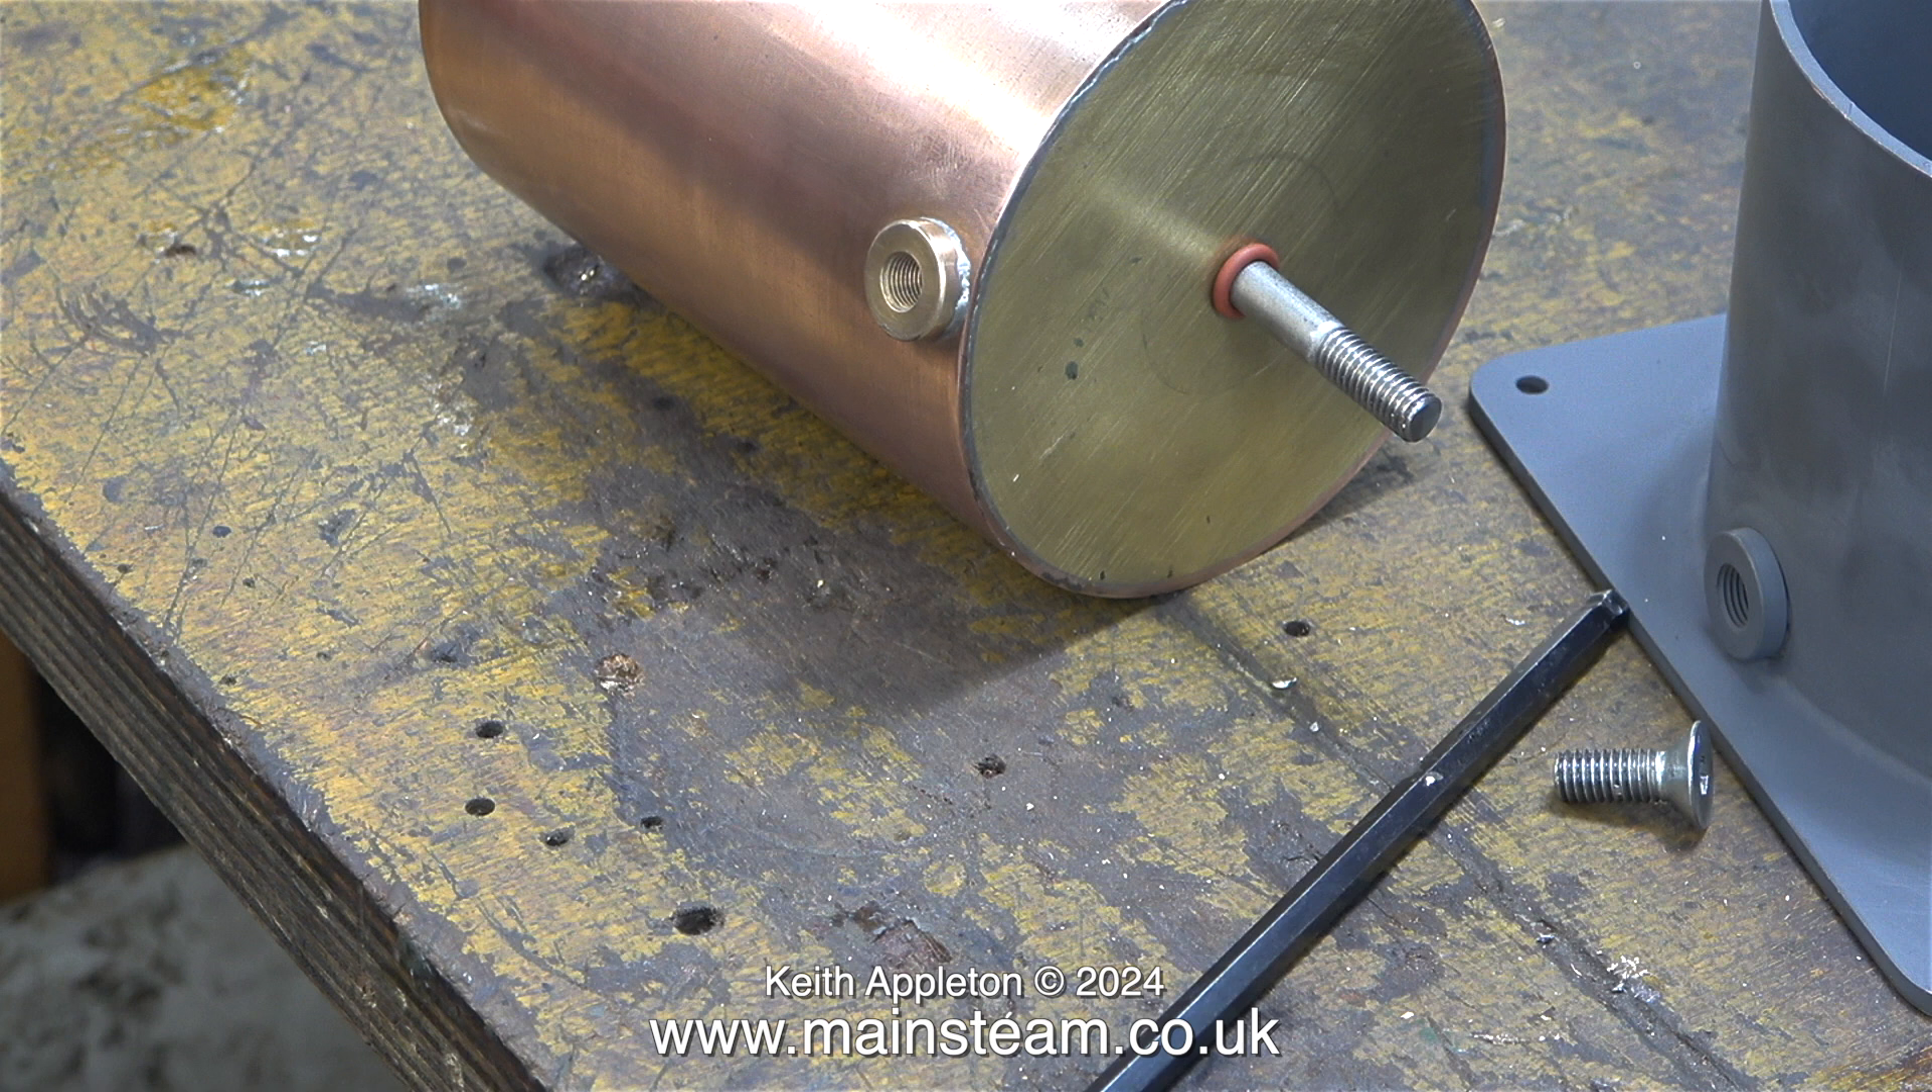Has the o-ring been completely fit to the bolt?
Yes.